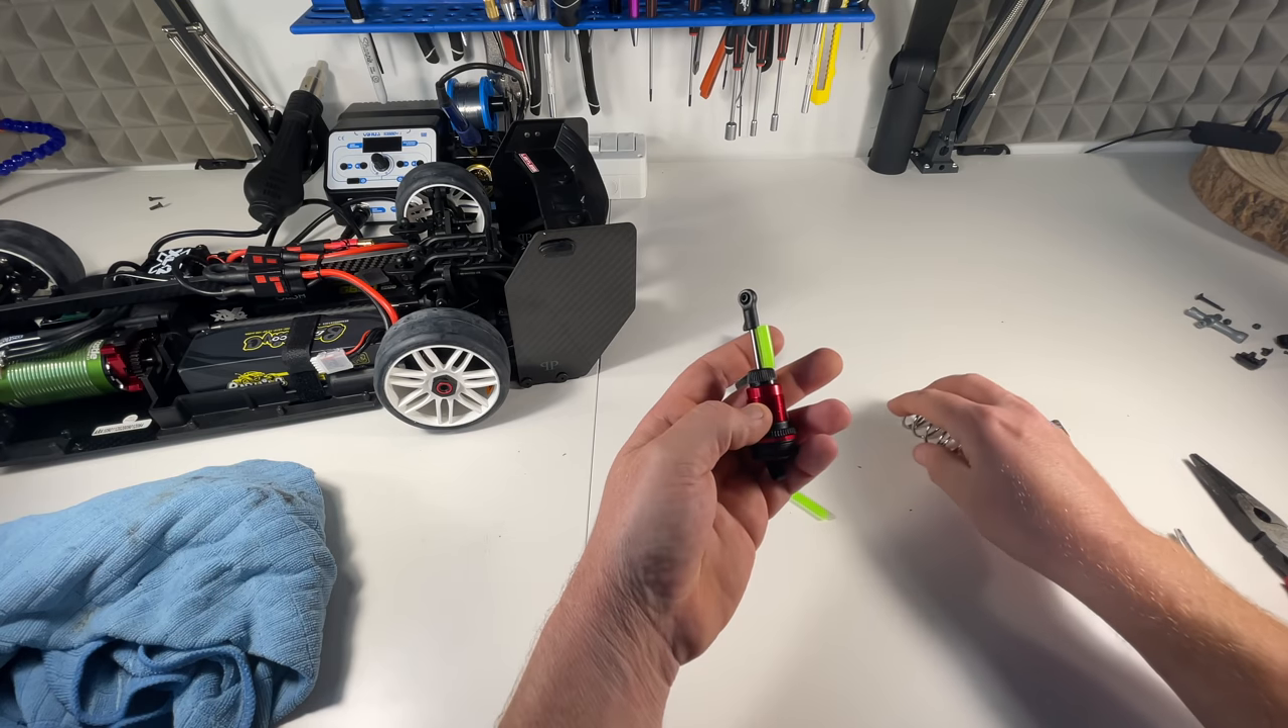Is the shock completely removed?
Yes.